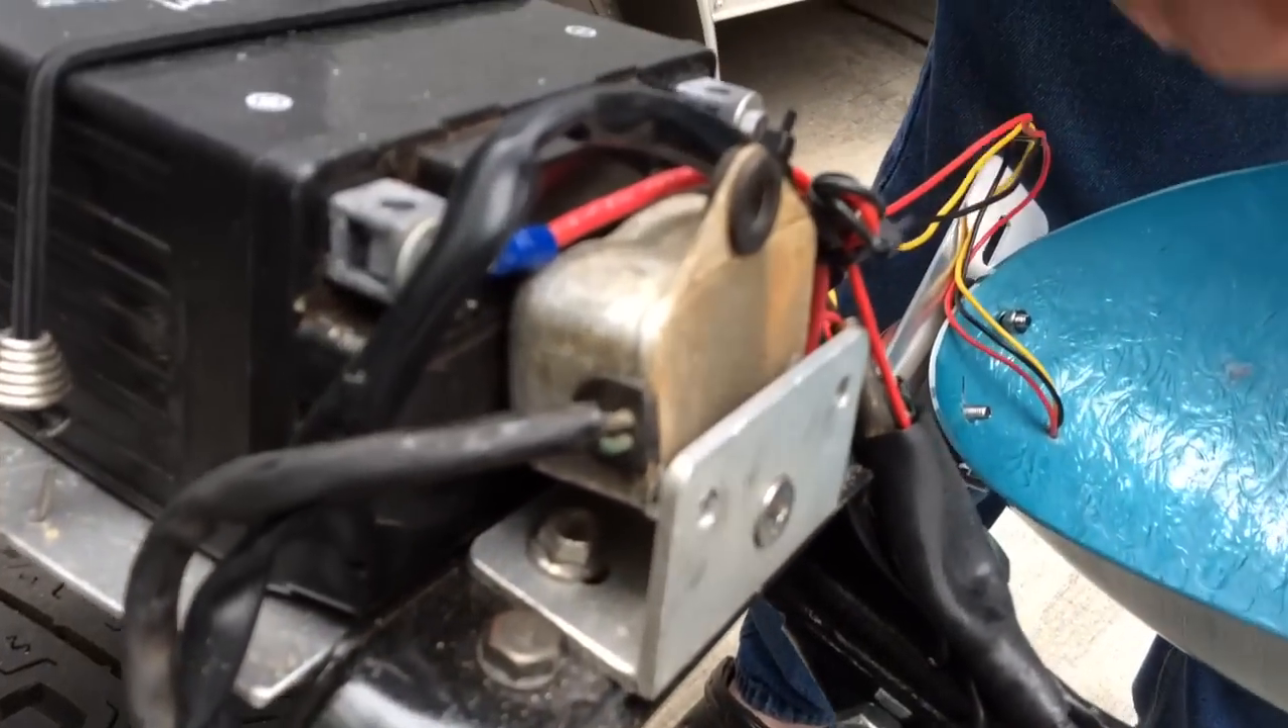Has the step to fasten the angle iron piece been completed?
Yes.